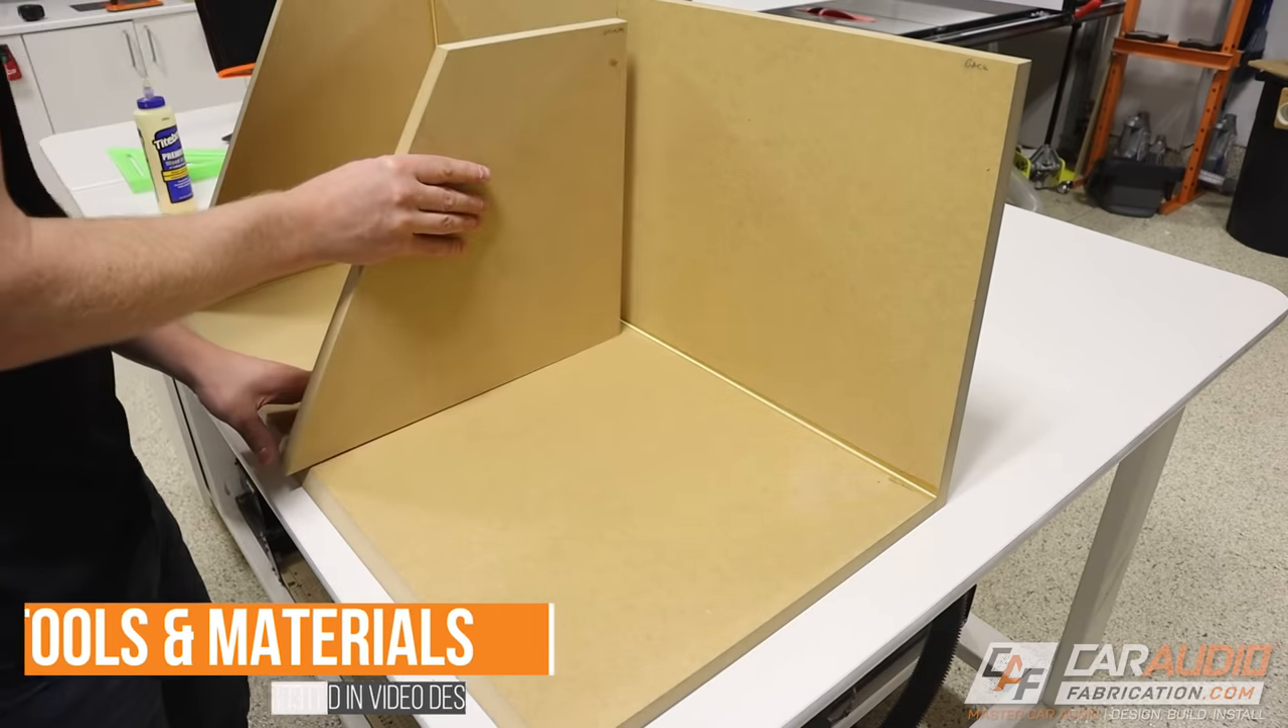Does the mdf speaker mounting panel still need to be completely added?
Yes.